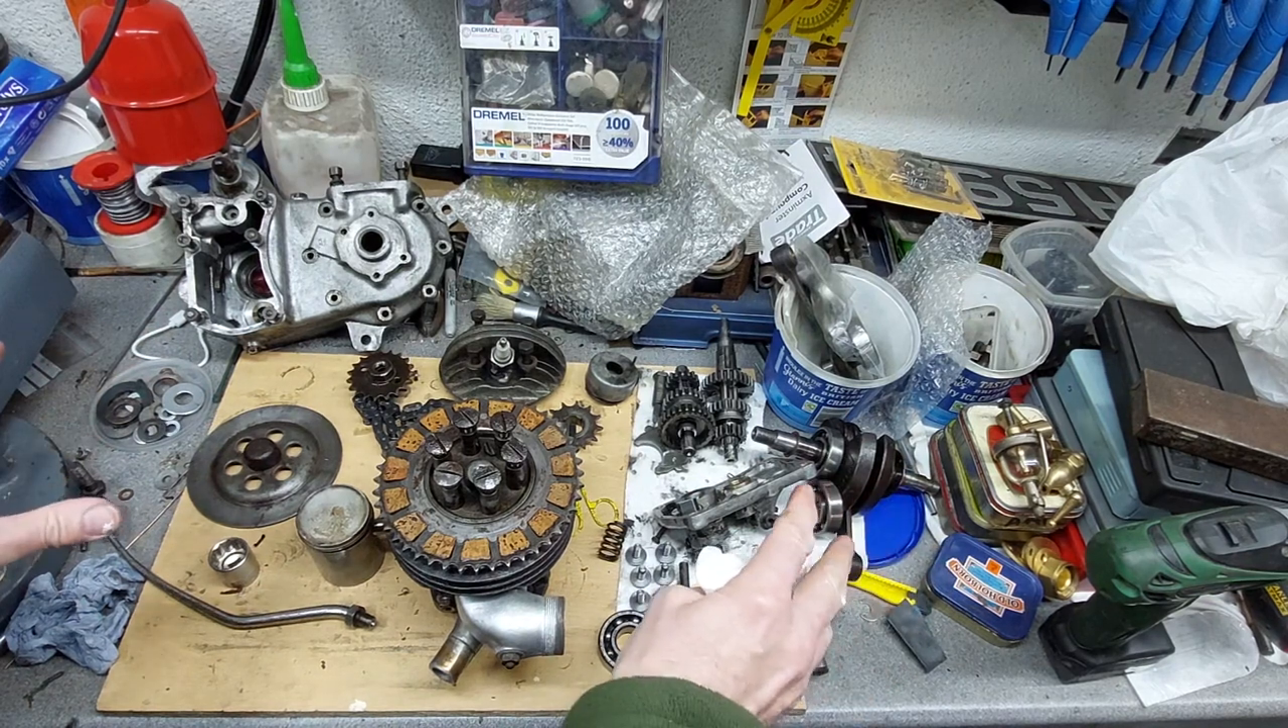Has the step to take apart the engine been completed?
Yes.